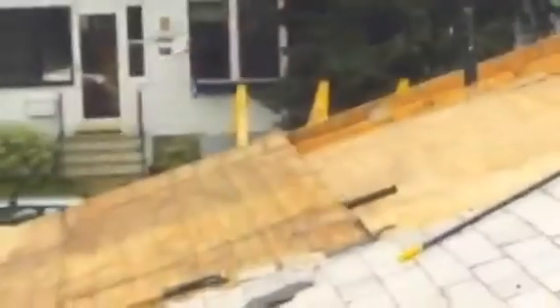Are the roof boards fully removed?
No.